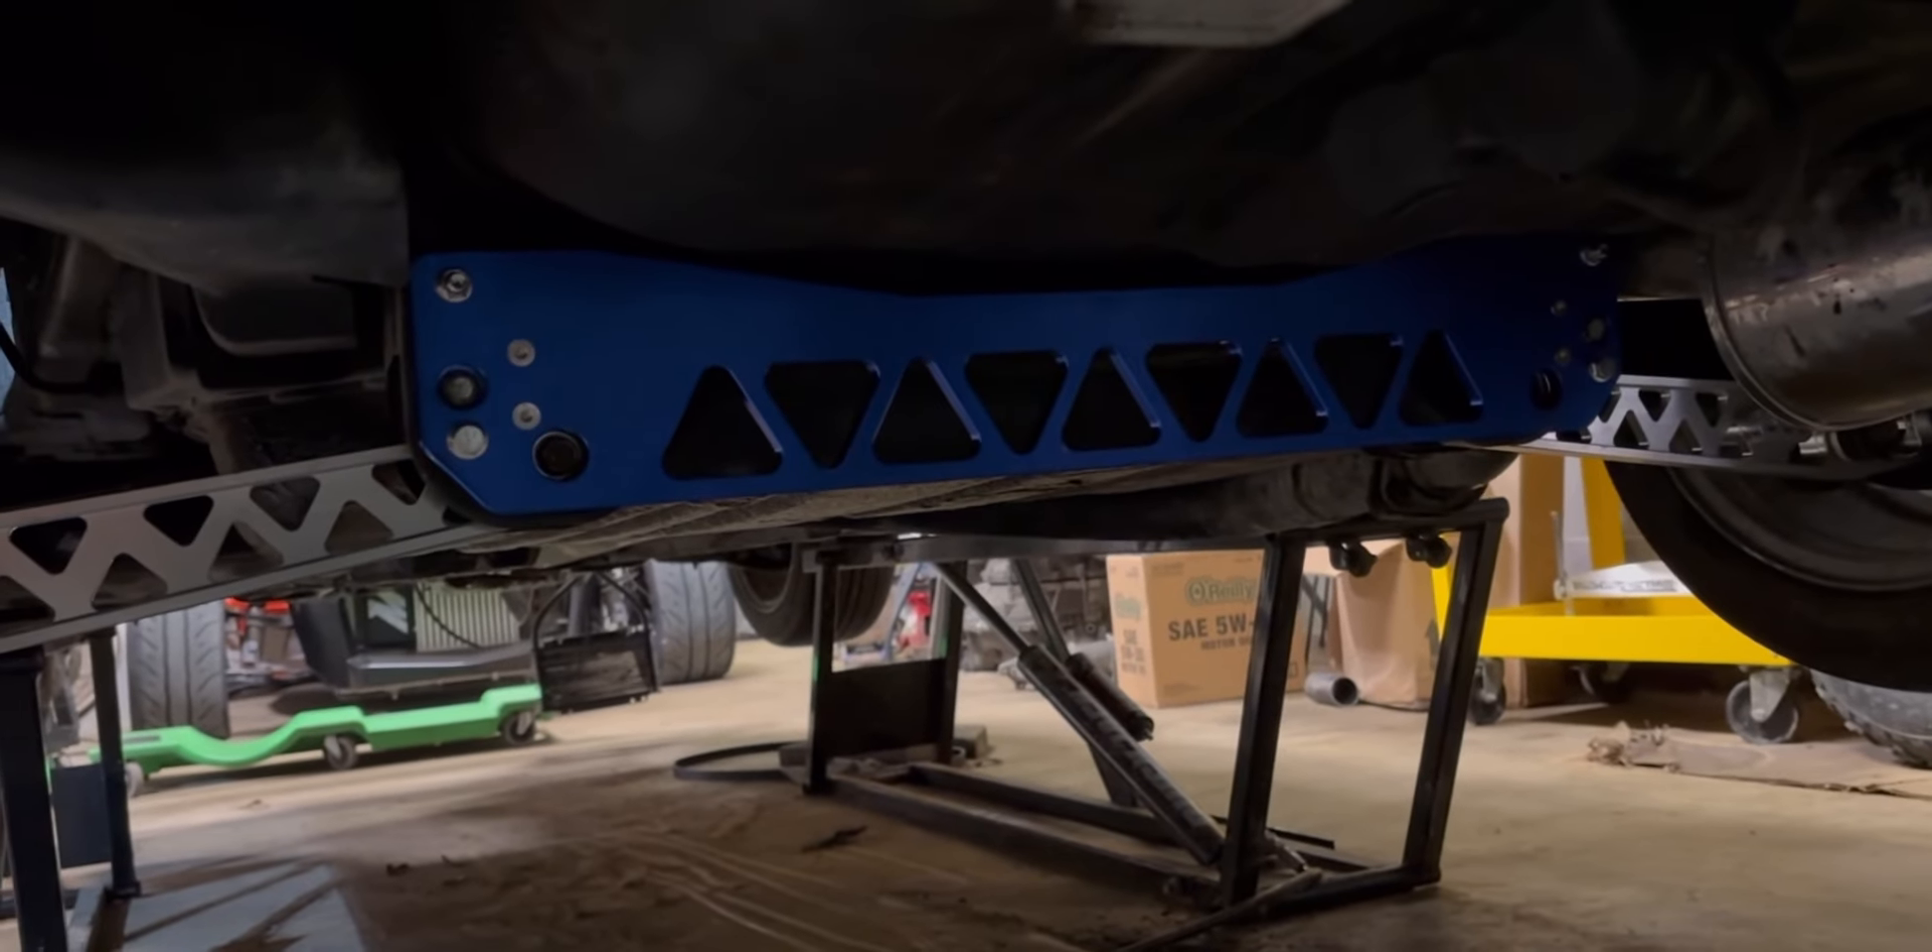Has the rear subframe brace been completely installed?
Yes.